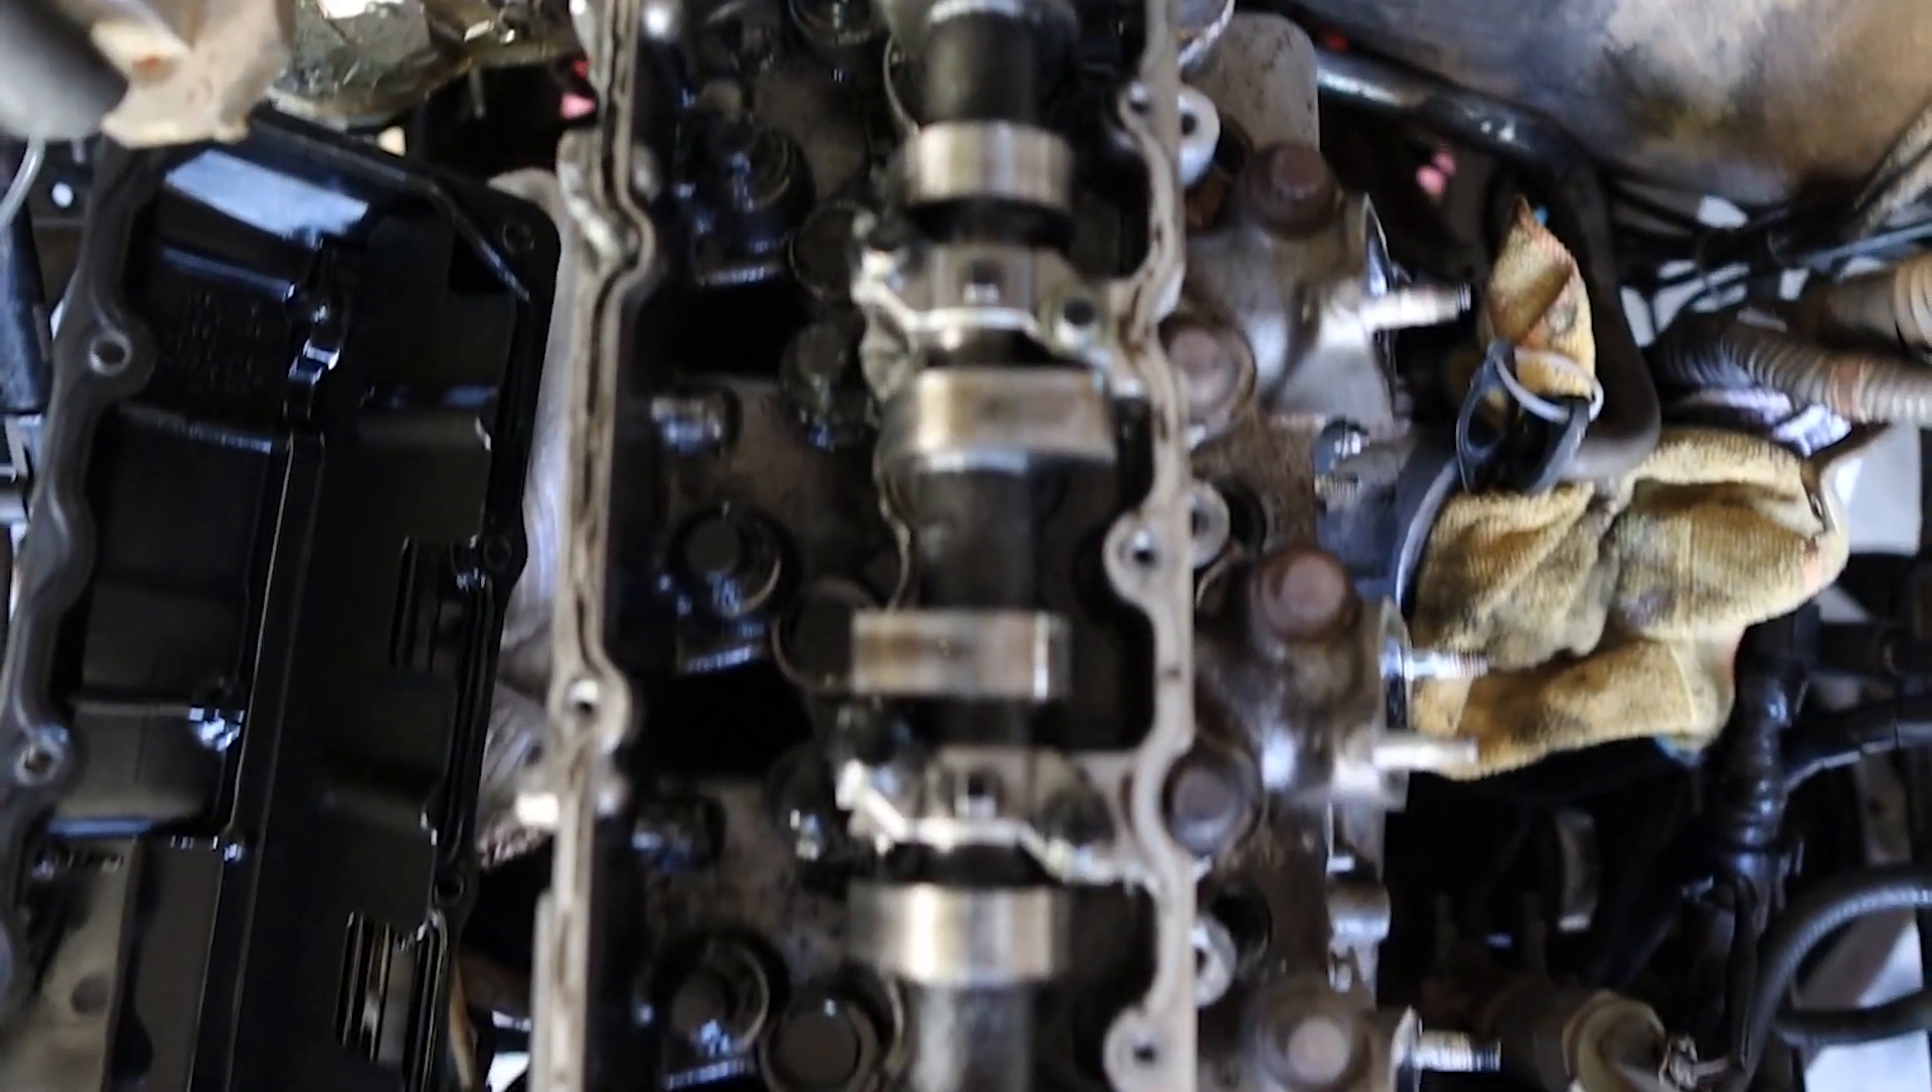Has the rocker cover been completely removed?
Yes.